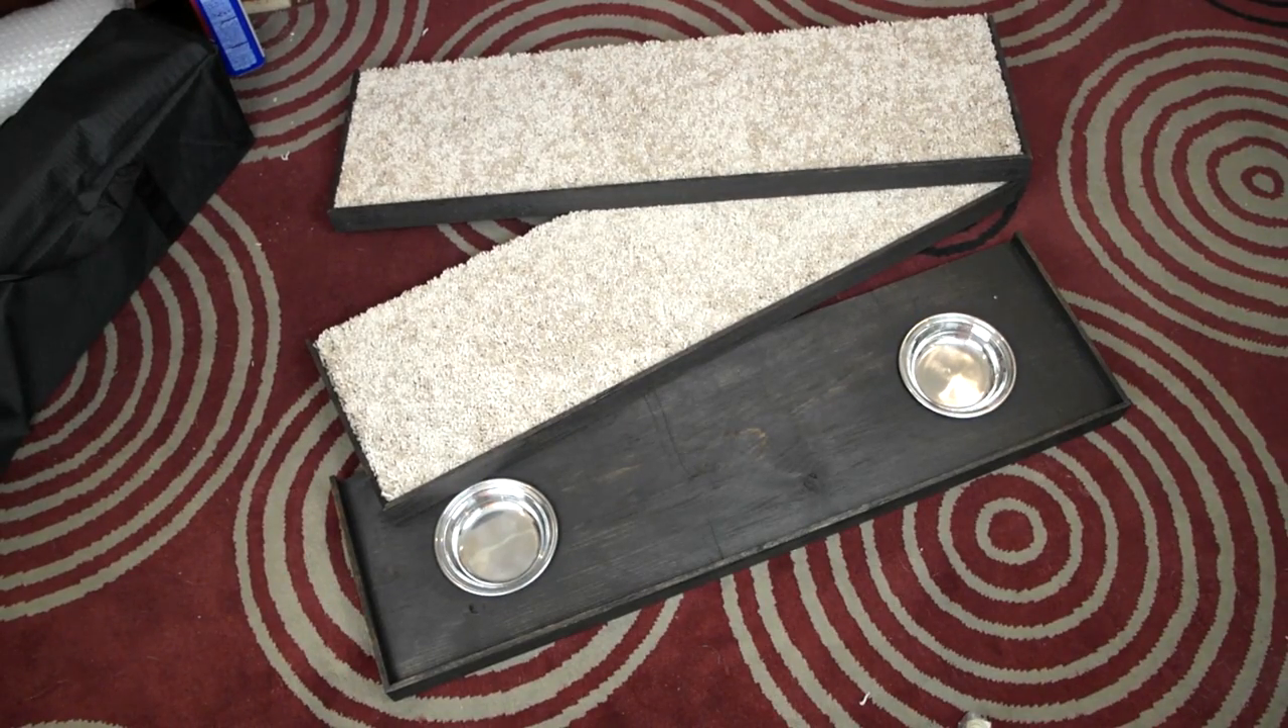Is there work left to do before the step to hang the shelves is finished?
Yes.